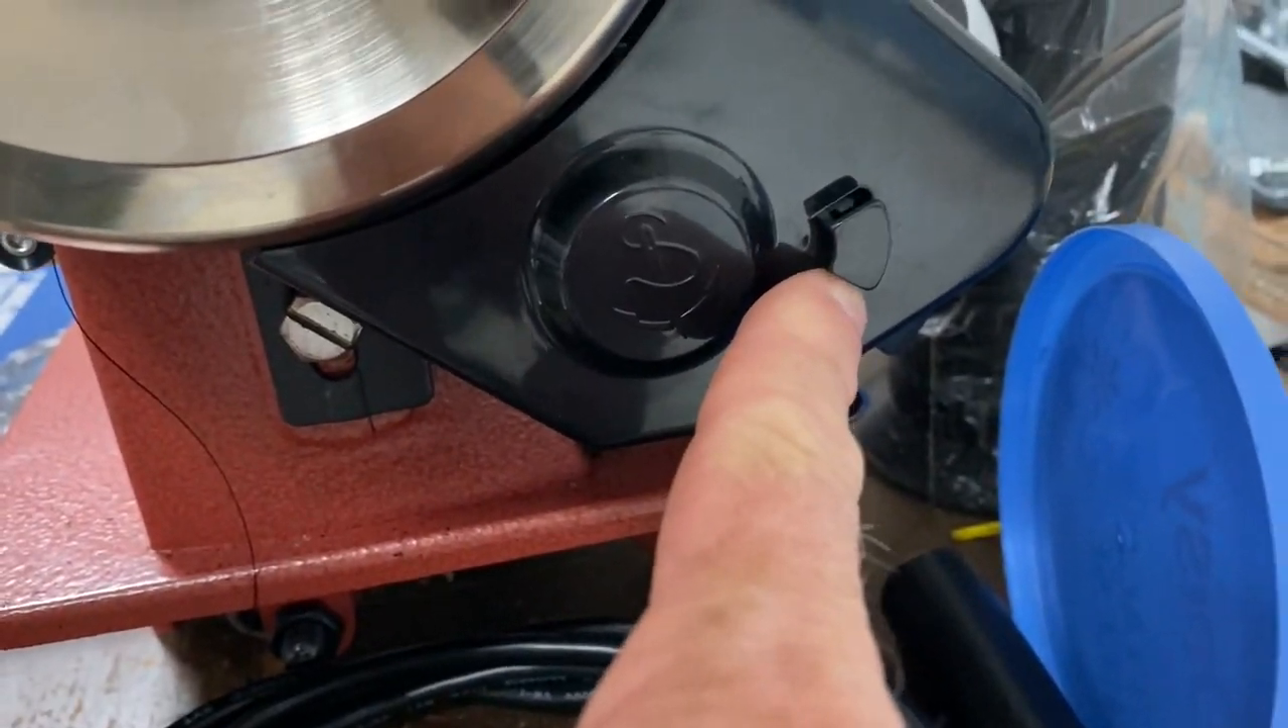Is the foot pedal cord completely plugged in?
No.